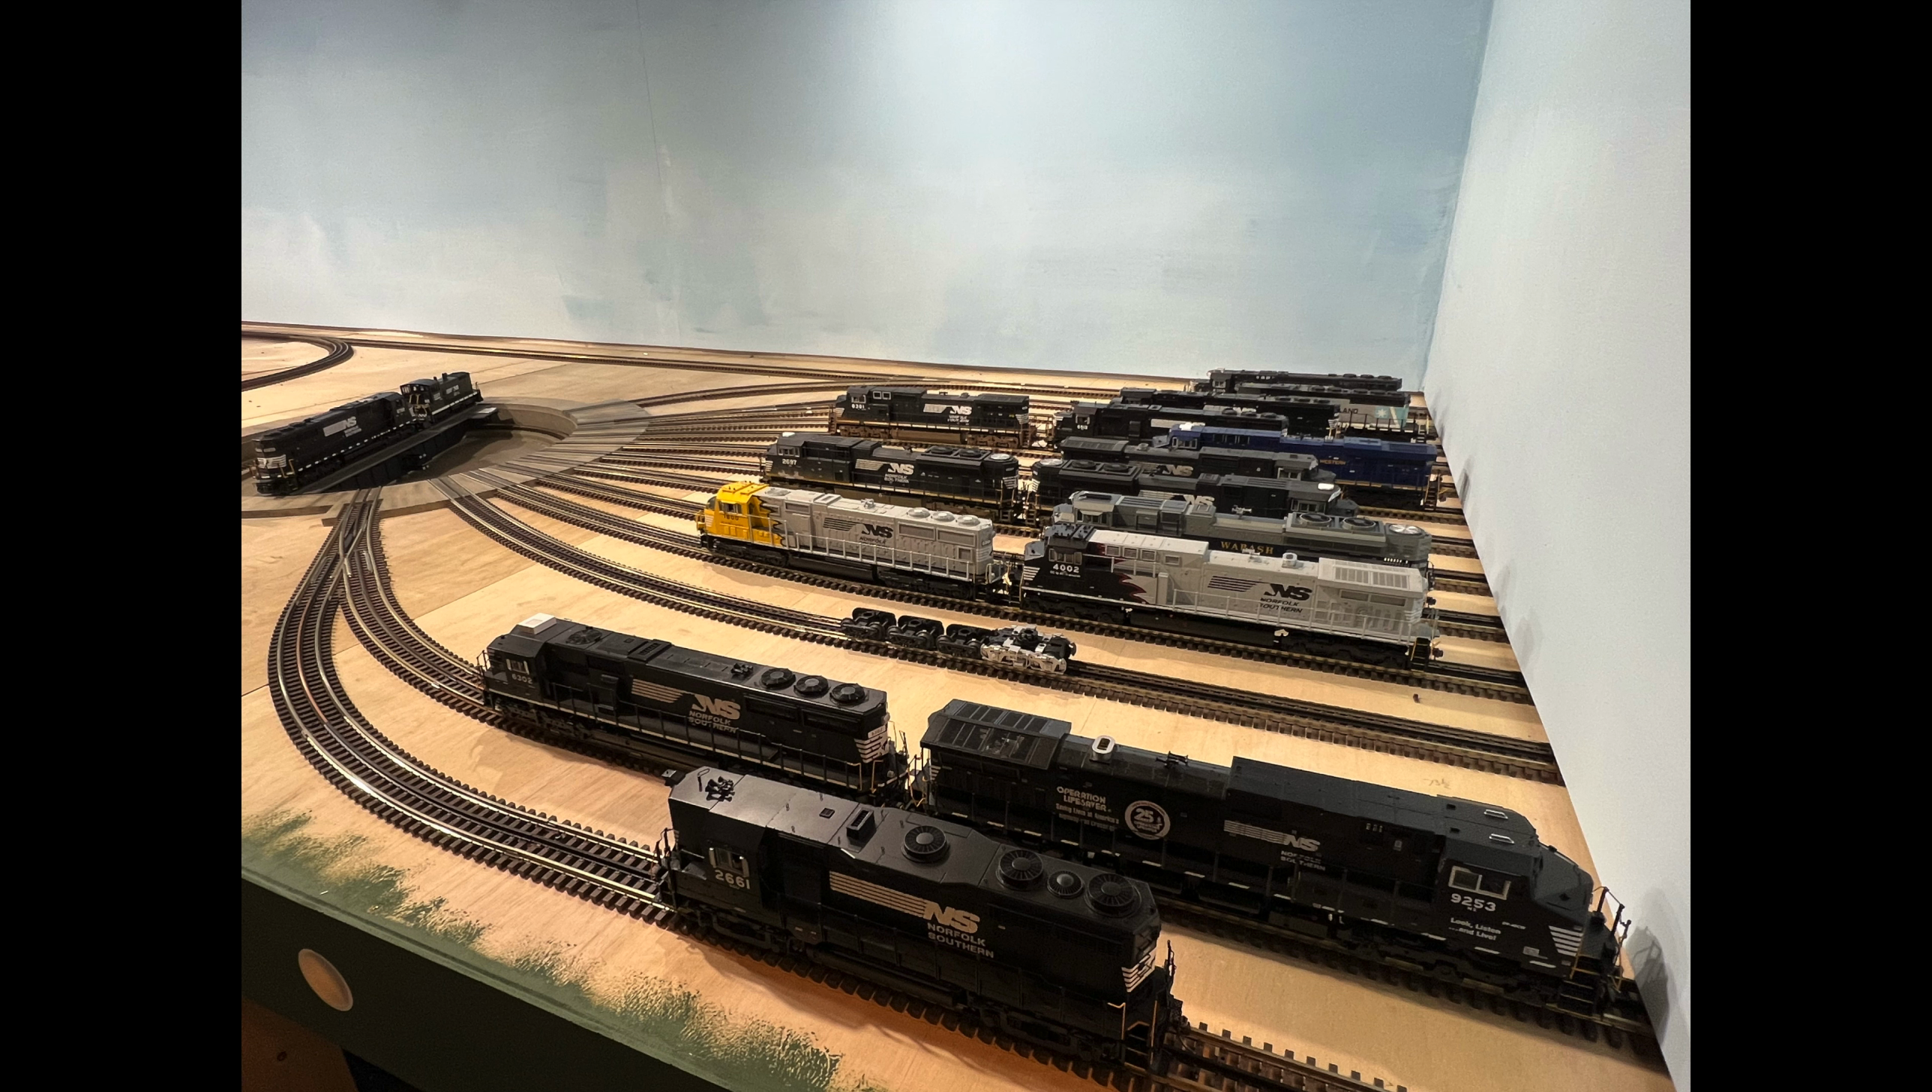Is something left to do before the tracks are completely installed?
No.